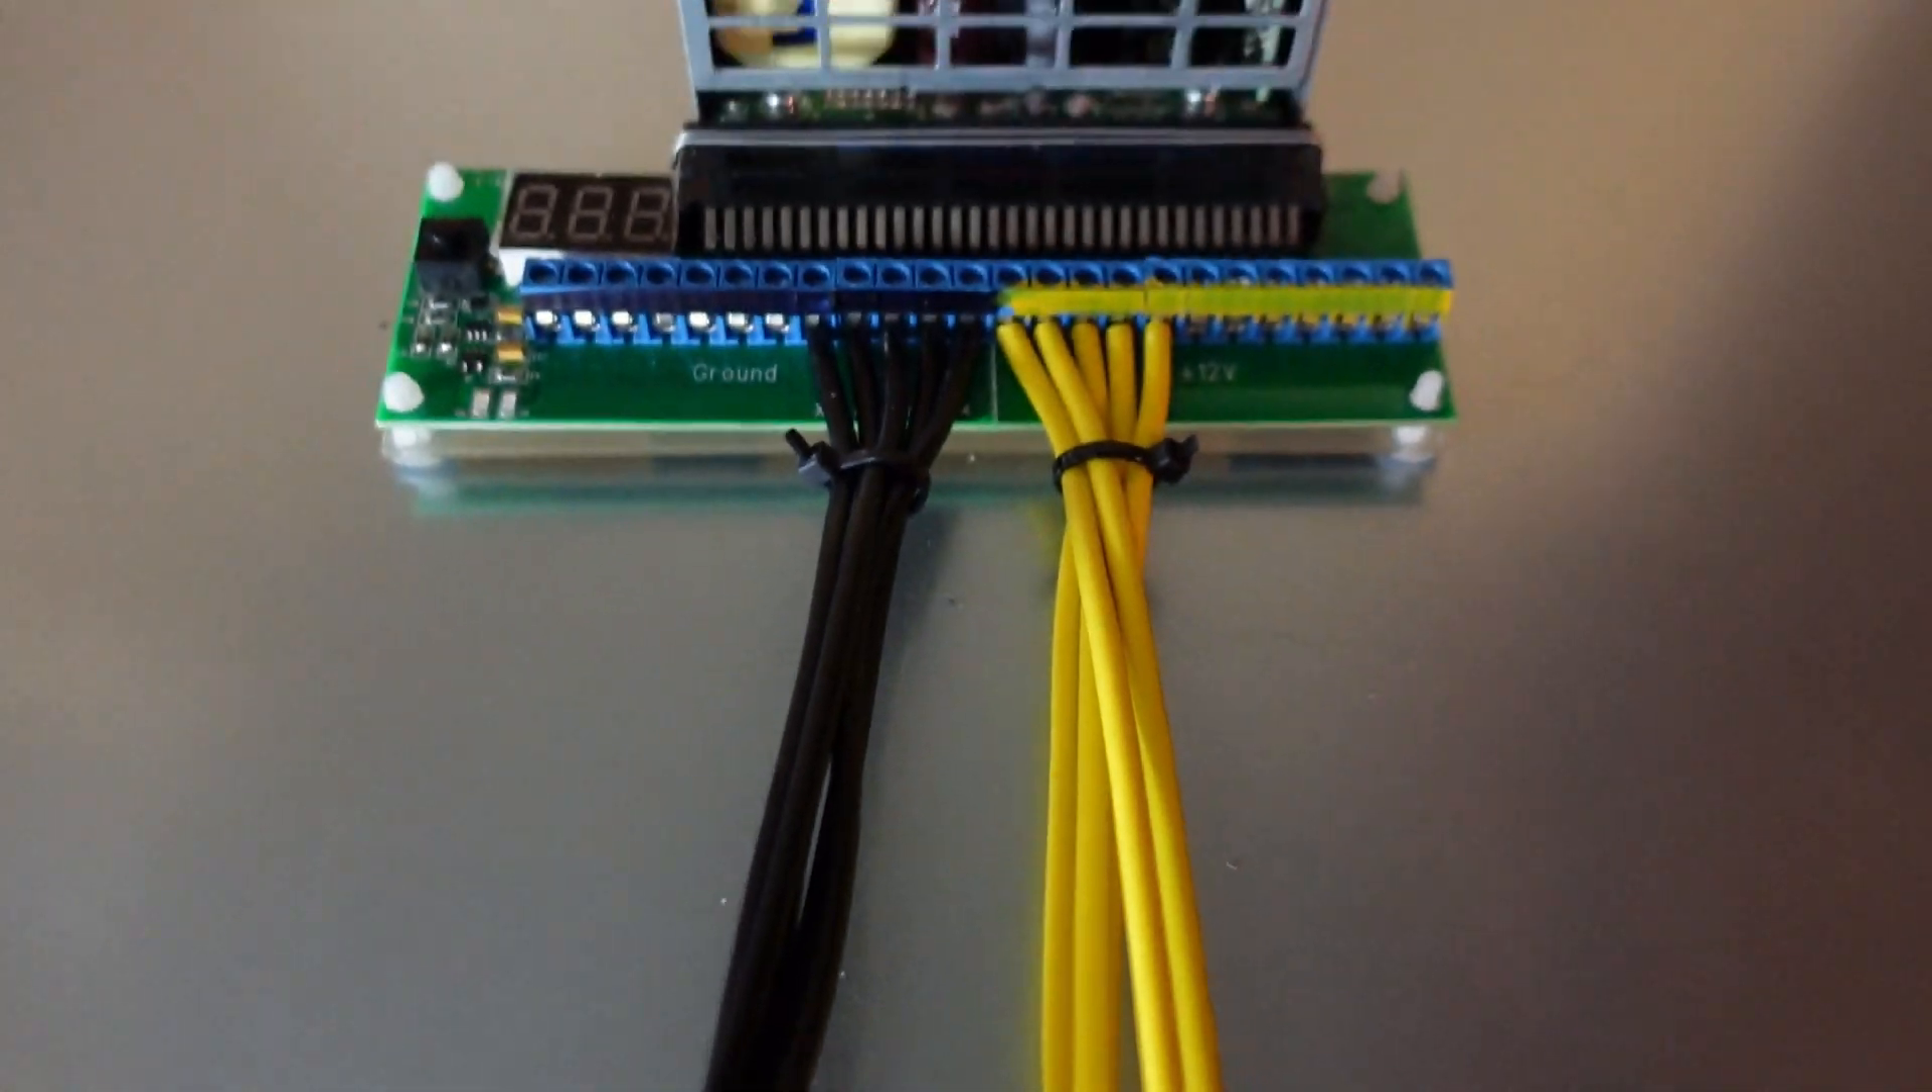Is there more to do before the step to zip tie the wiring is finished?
No.